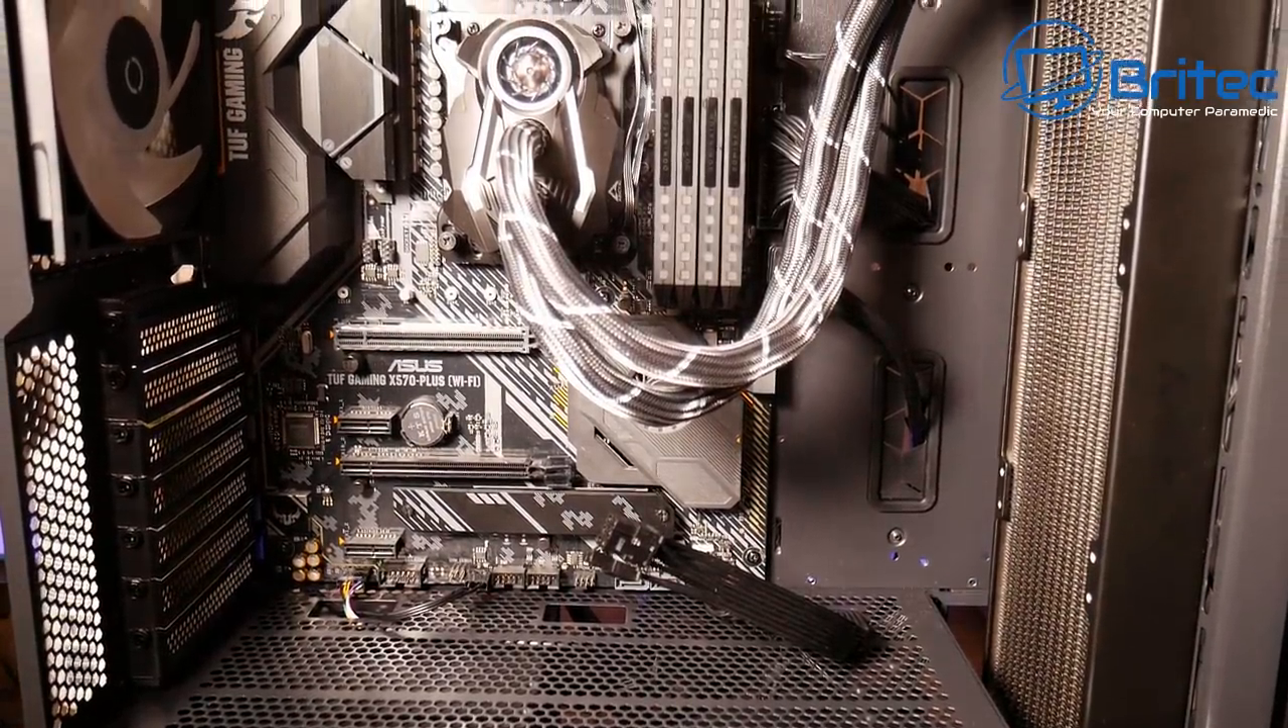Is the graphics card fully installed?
No.